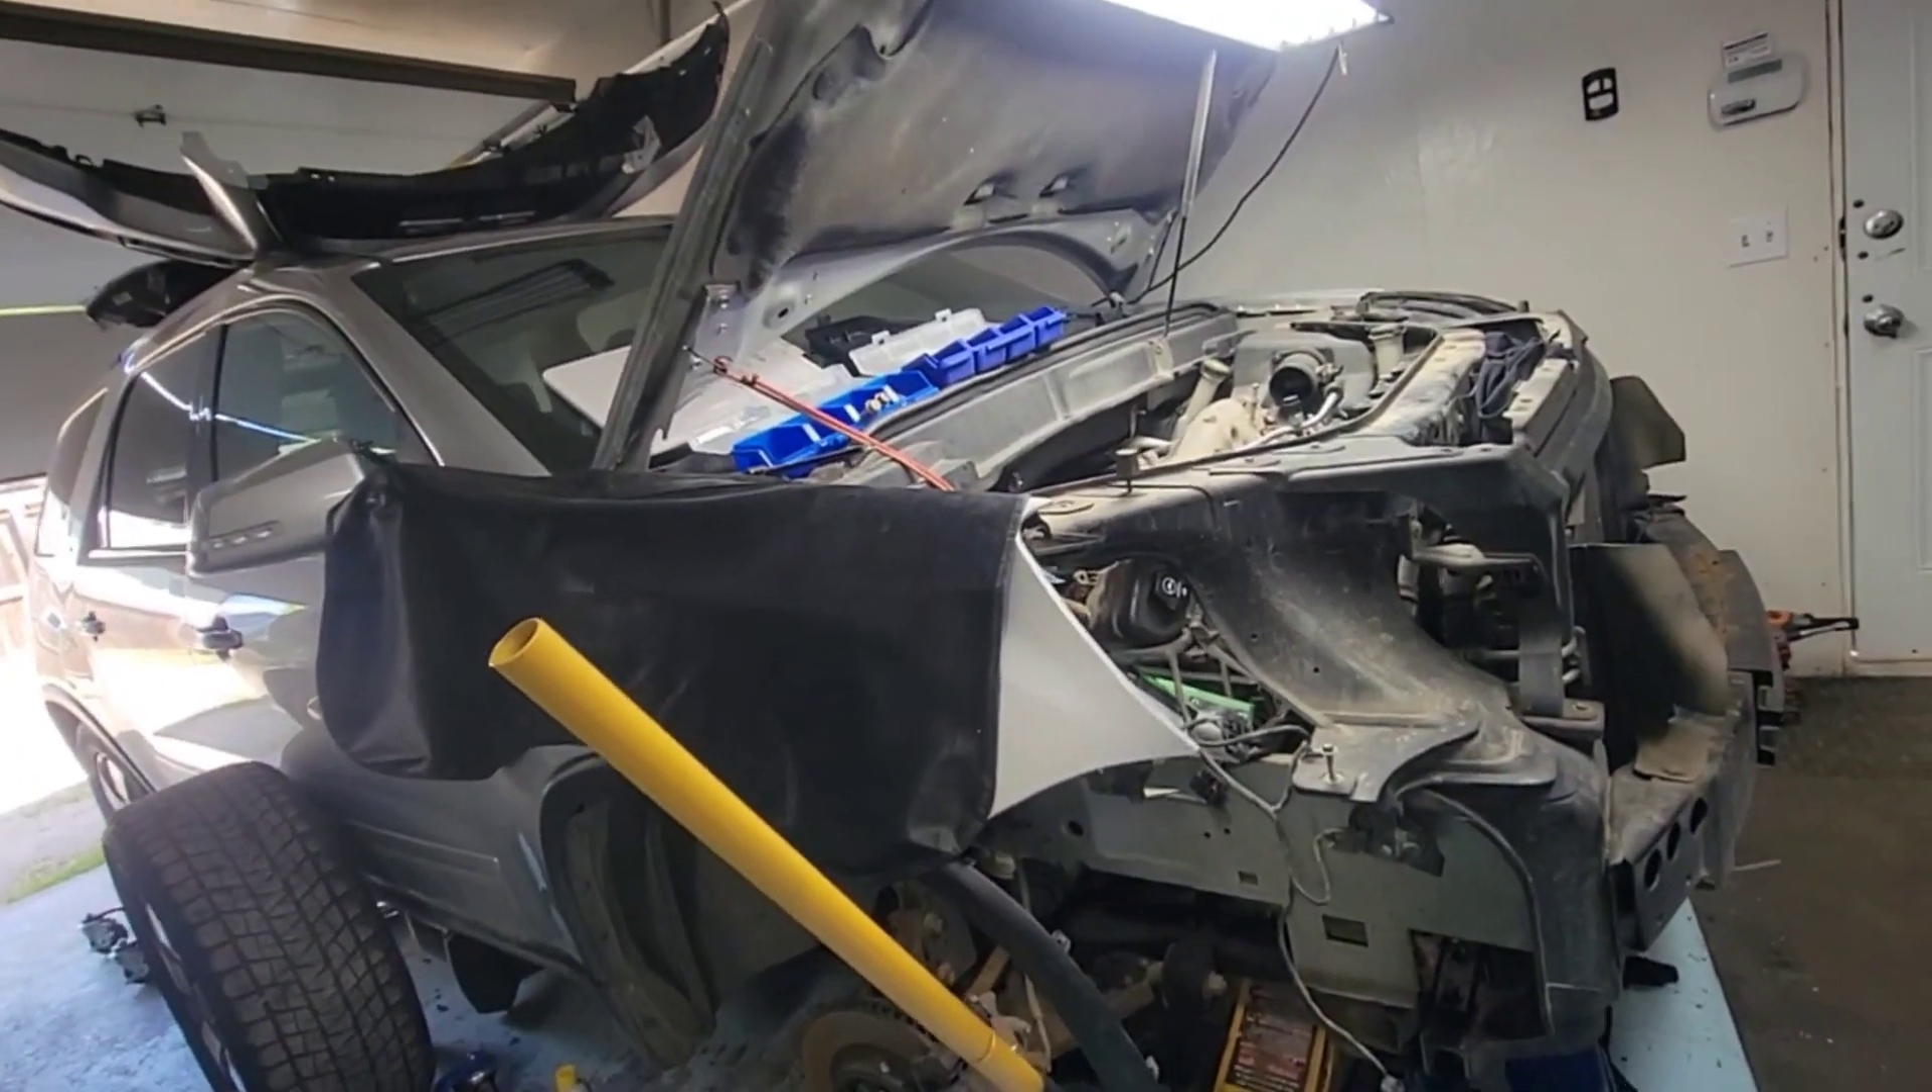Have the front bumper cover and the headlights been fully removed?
Yes.